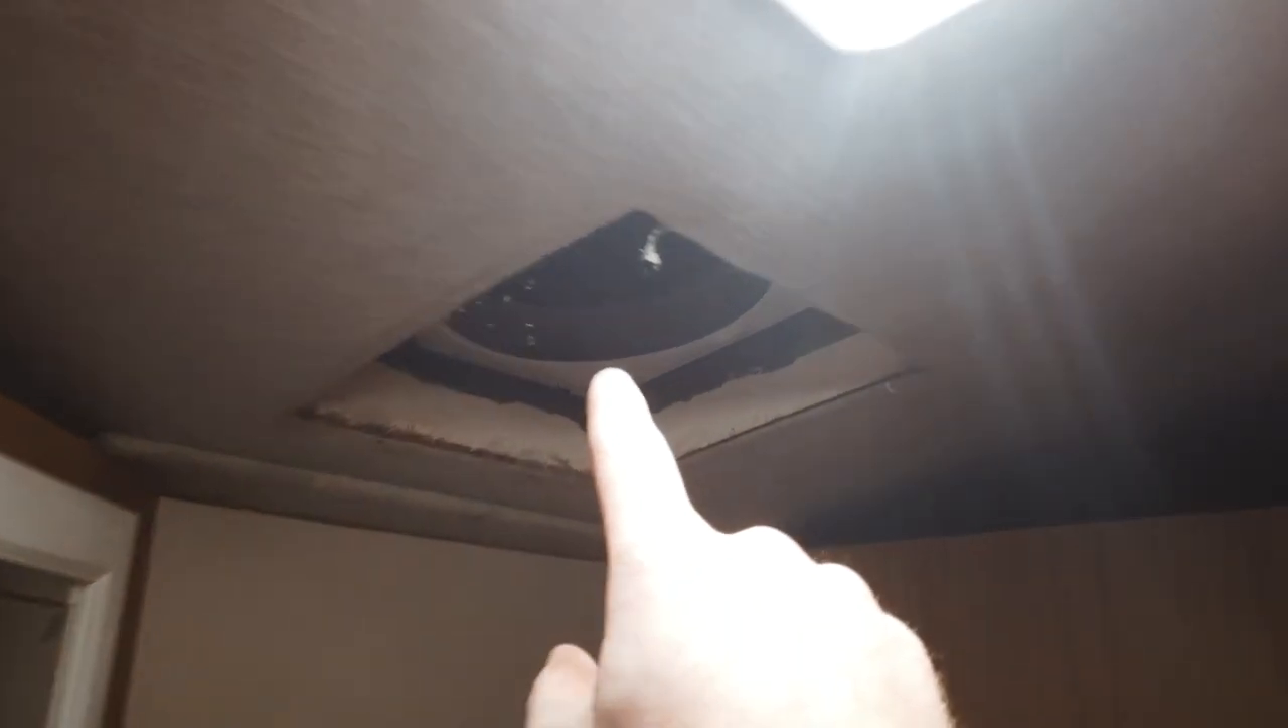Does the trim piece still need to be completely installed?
Yes.